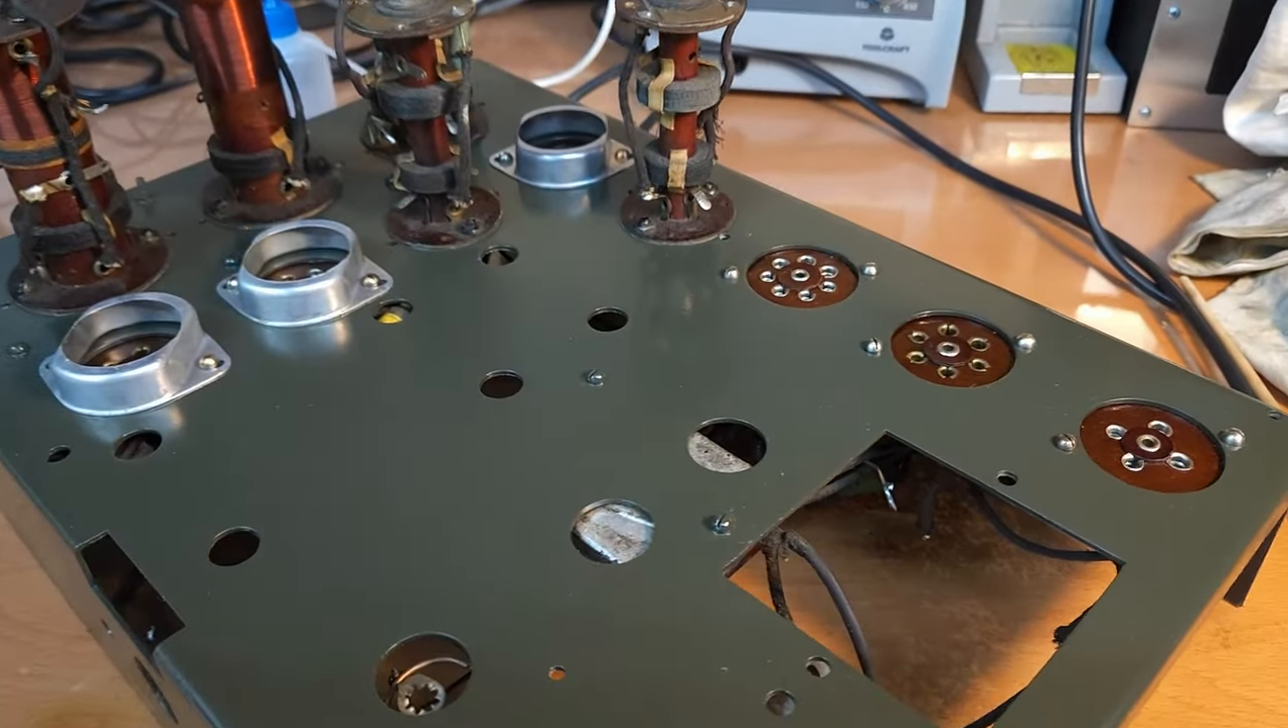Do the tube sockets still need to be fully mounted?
No.